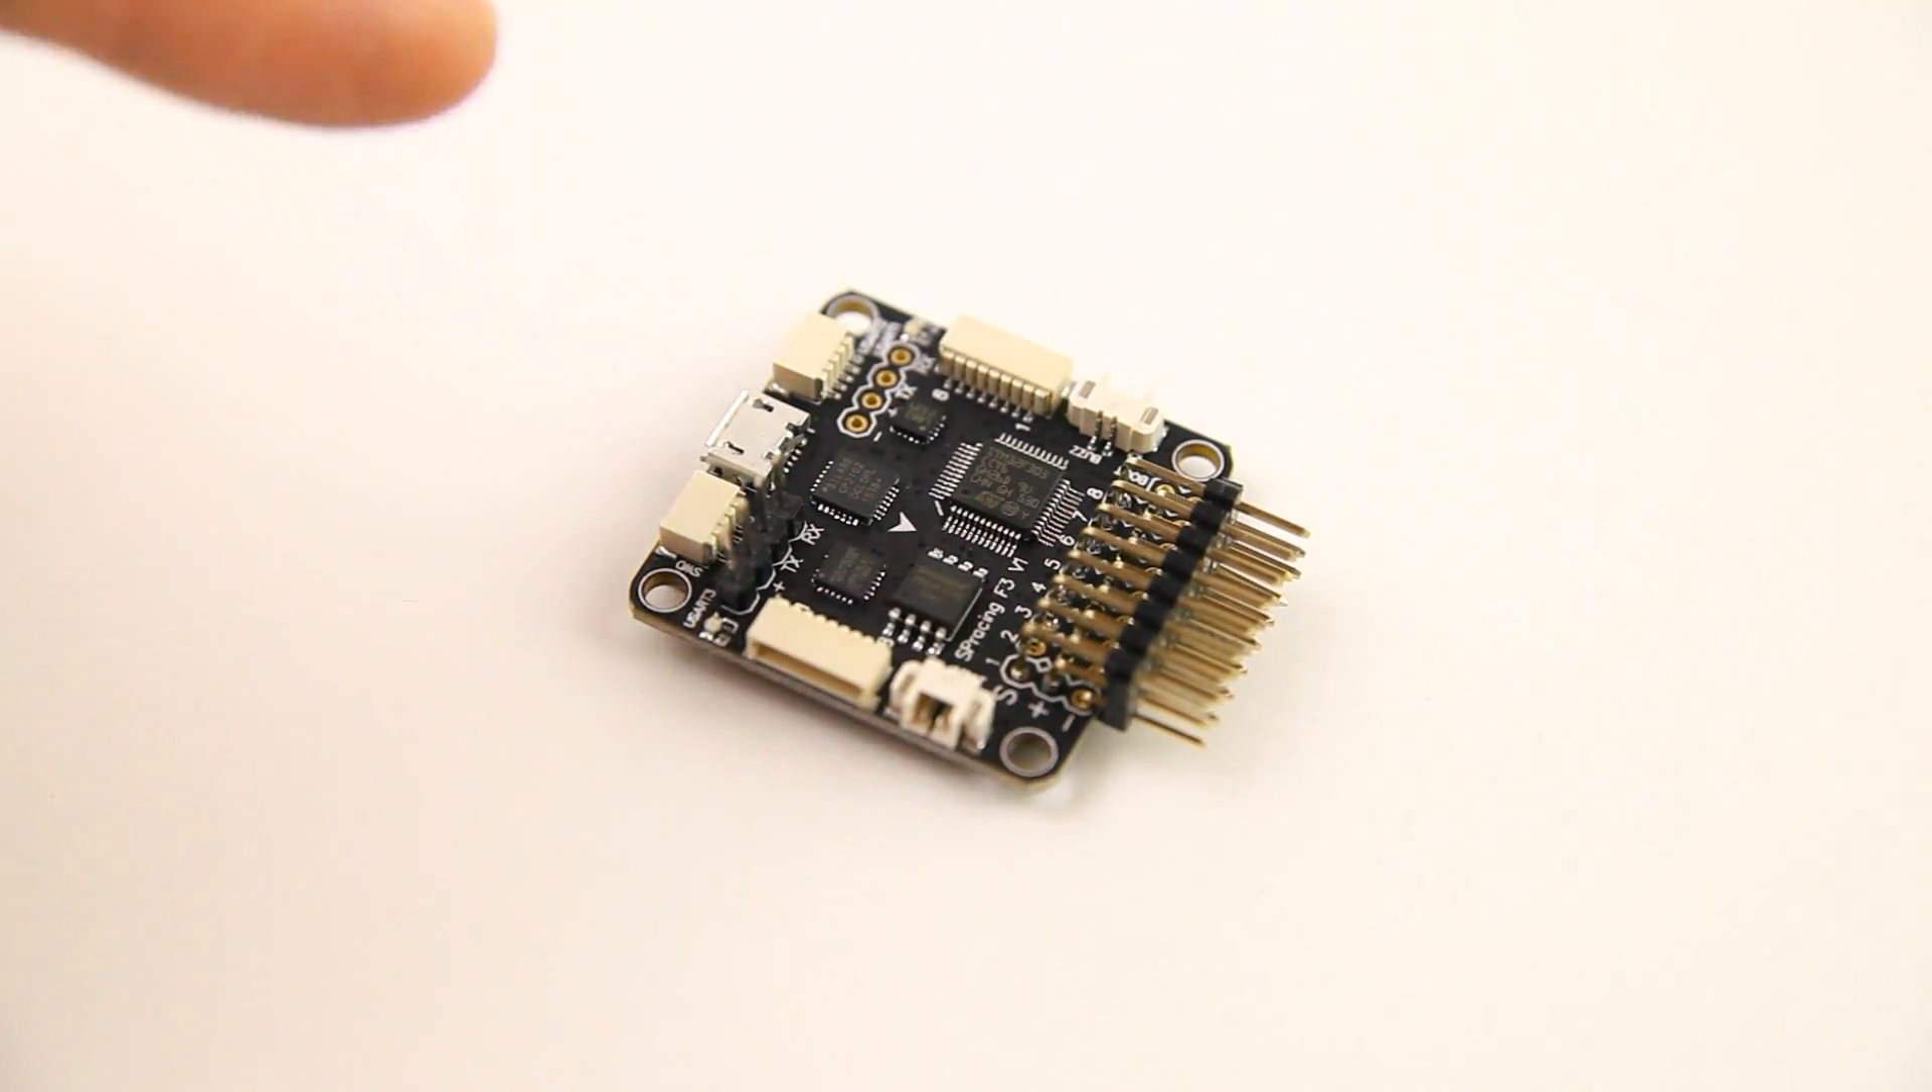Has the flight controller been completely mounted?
No.